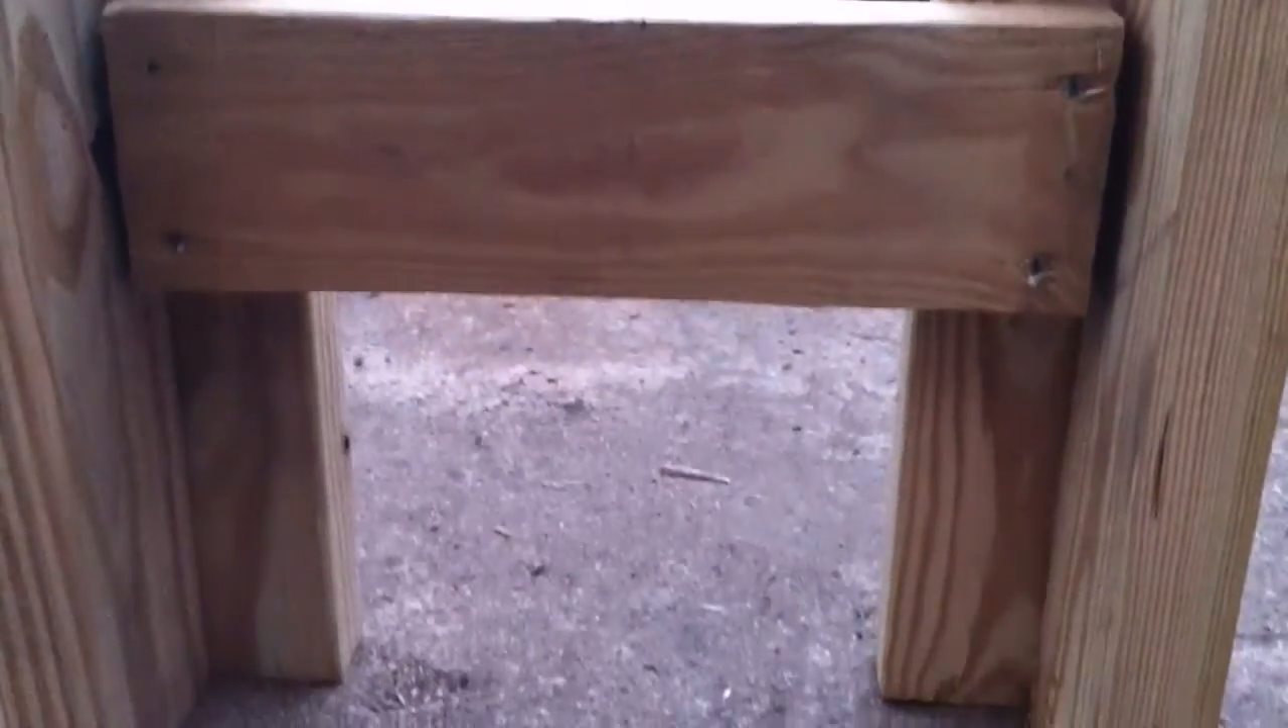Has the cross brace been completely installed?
Yes.